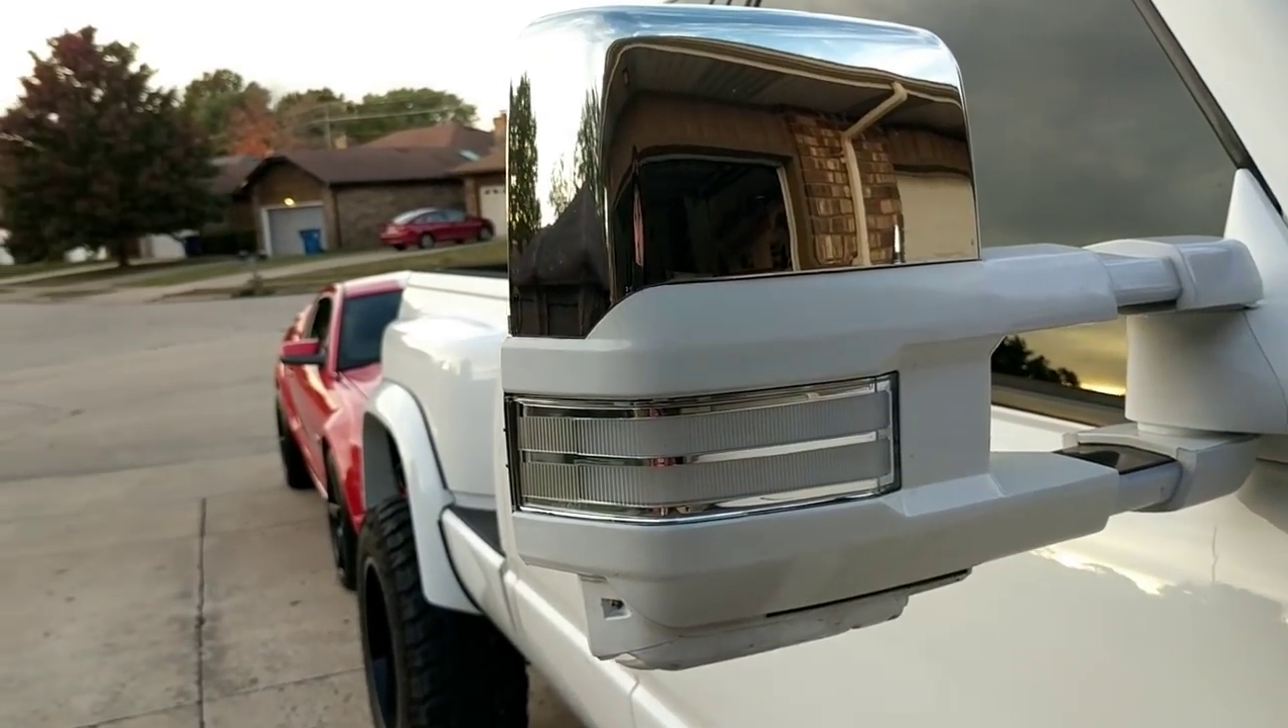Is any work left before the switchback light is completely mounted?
No.